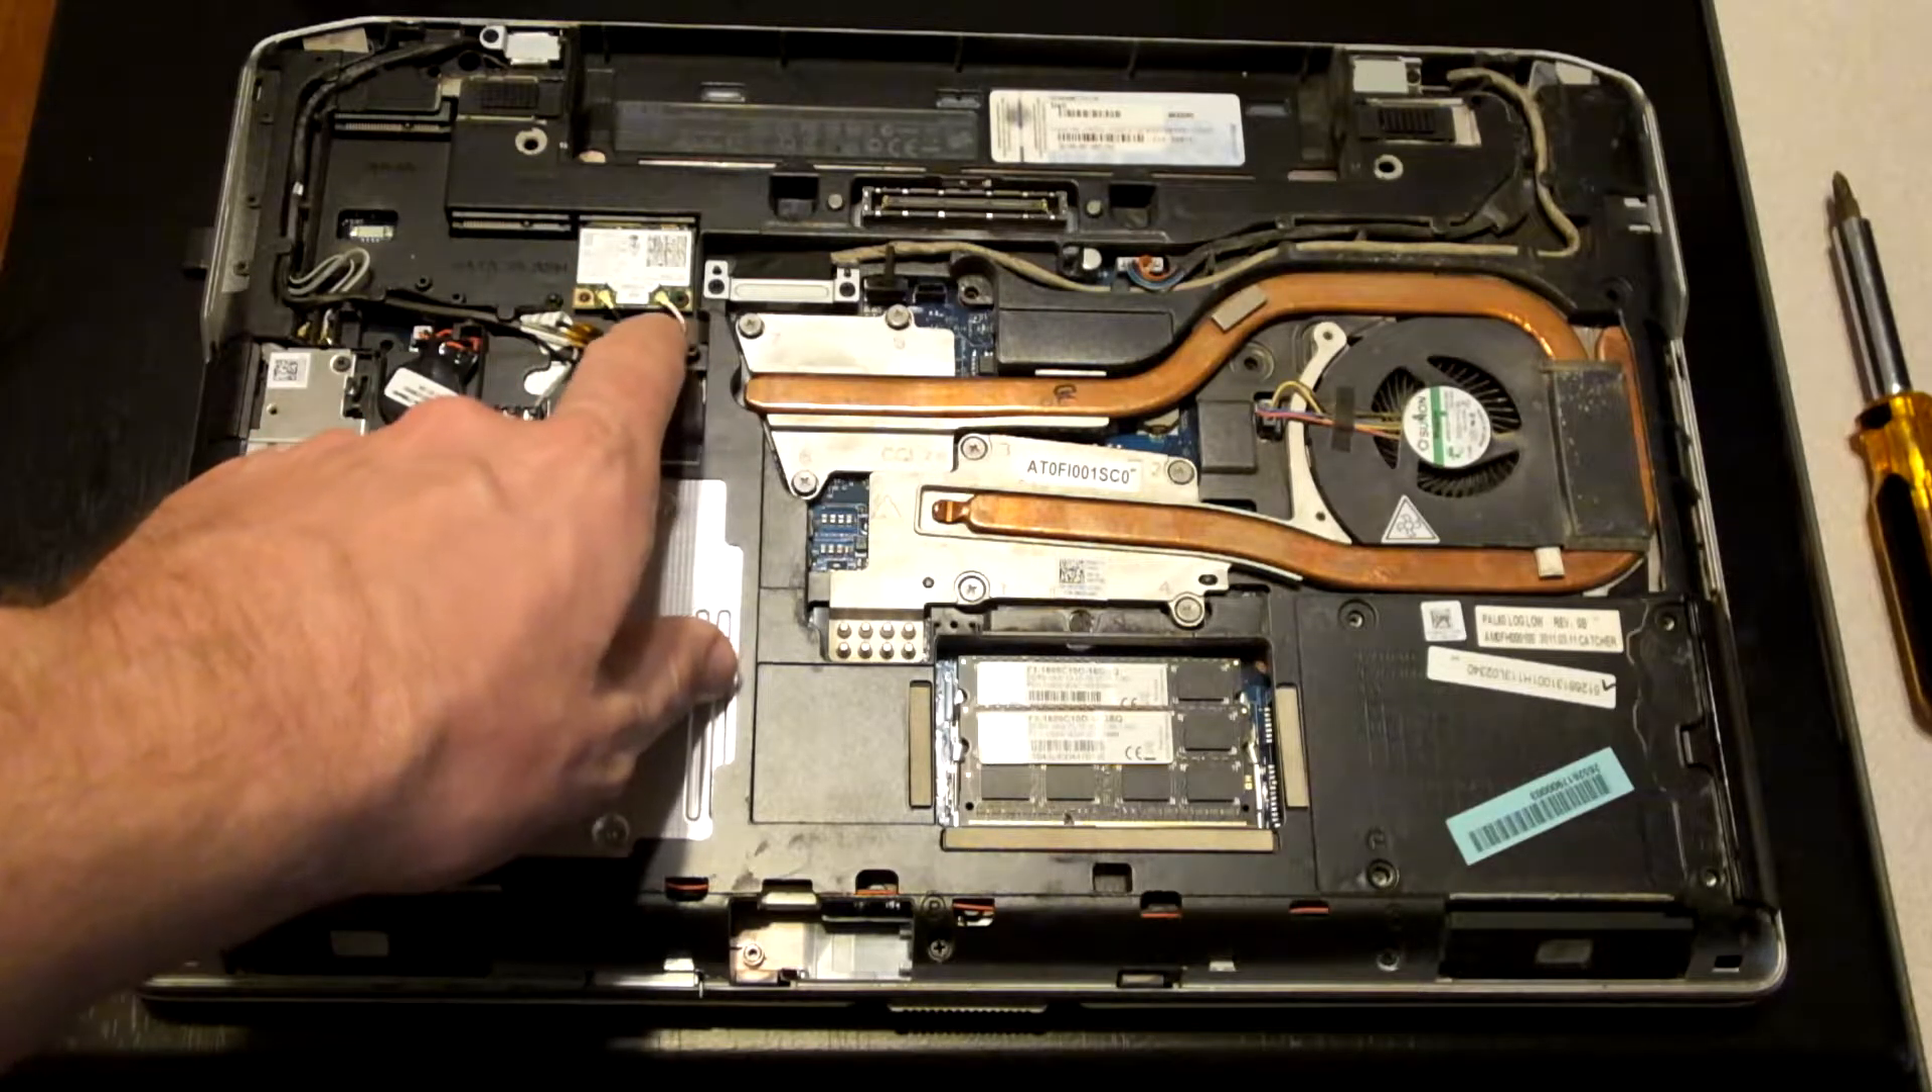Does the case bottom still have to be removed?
No.